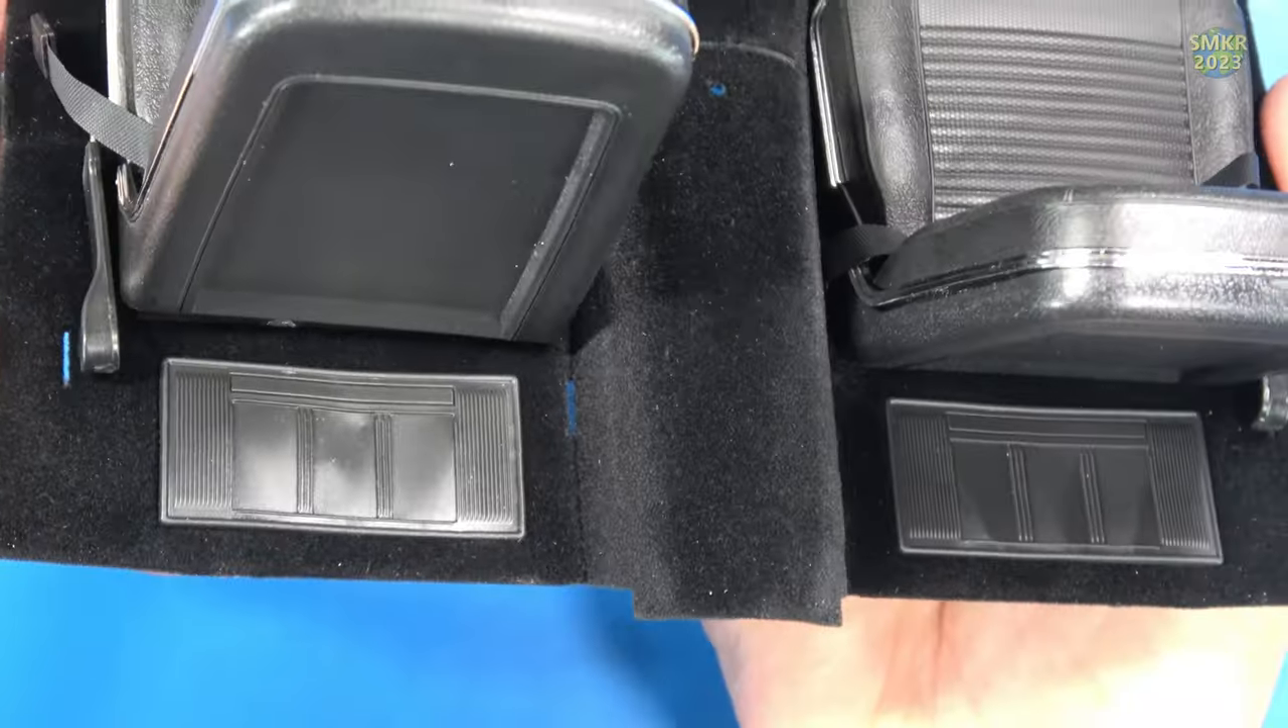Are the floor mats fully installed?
Yes.